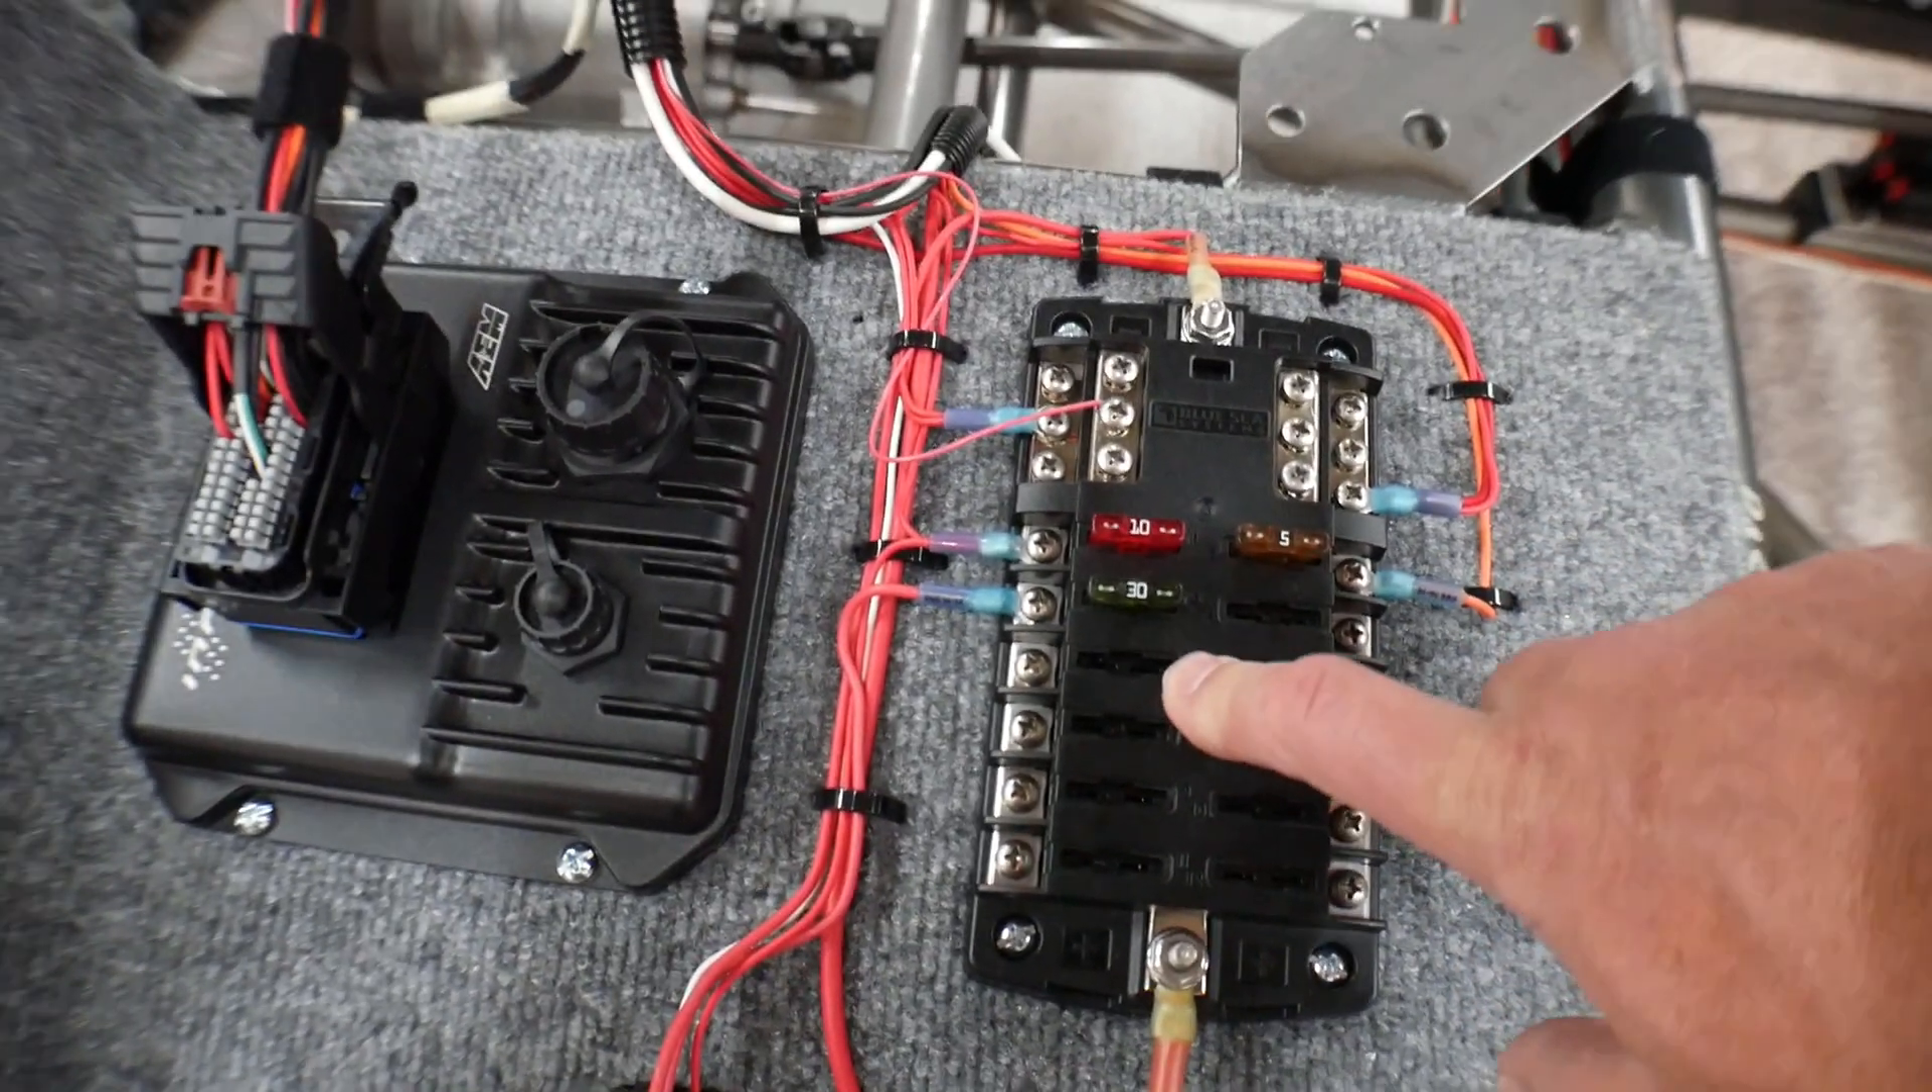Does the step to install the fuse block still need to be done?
No.